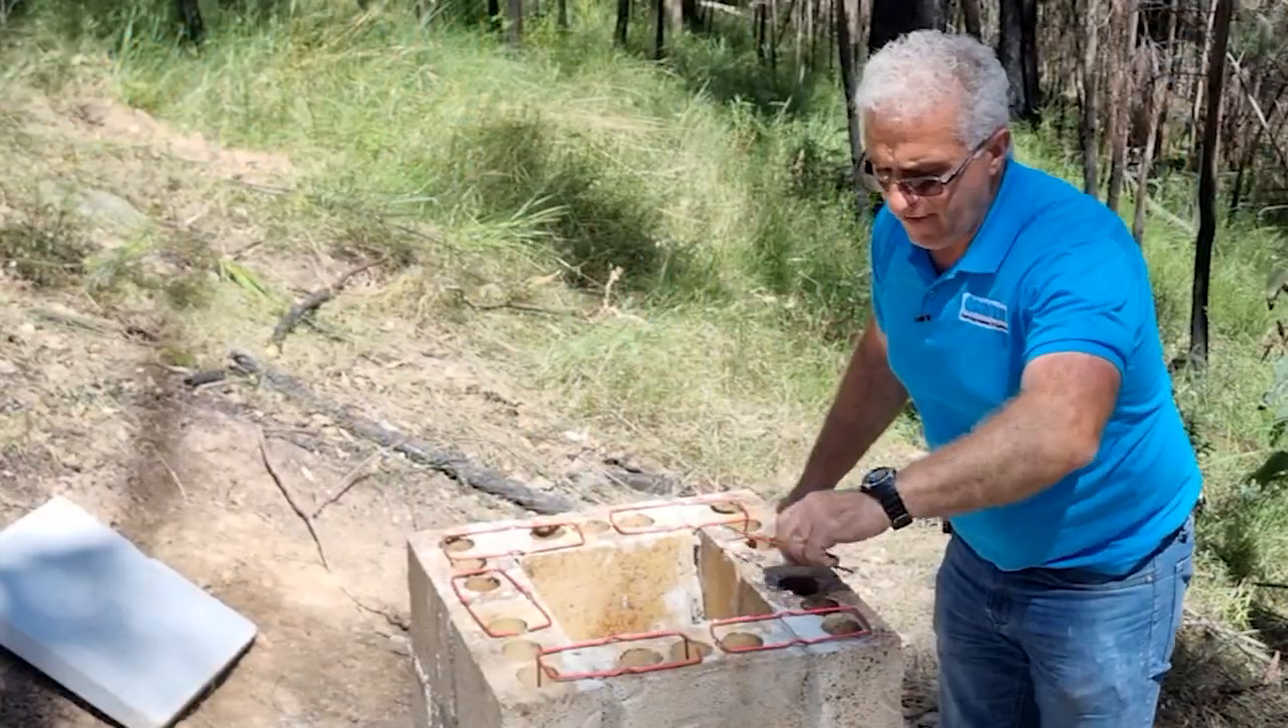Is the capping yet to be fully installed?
Yes.